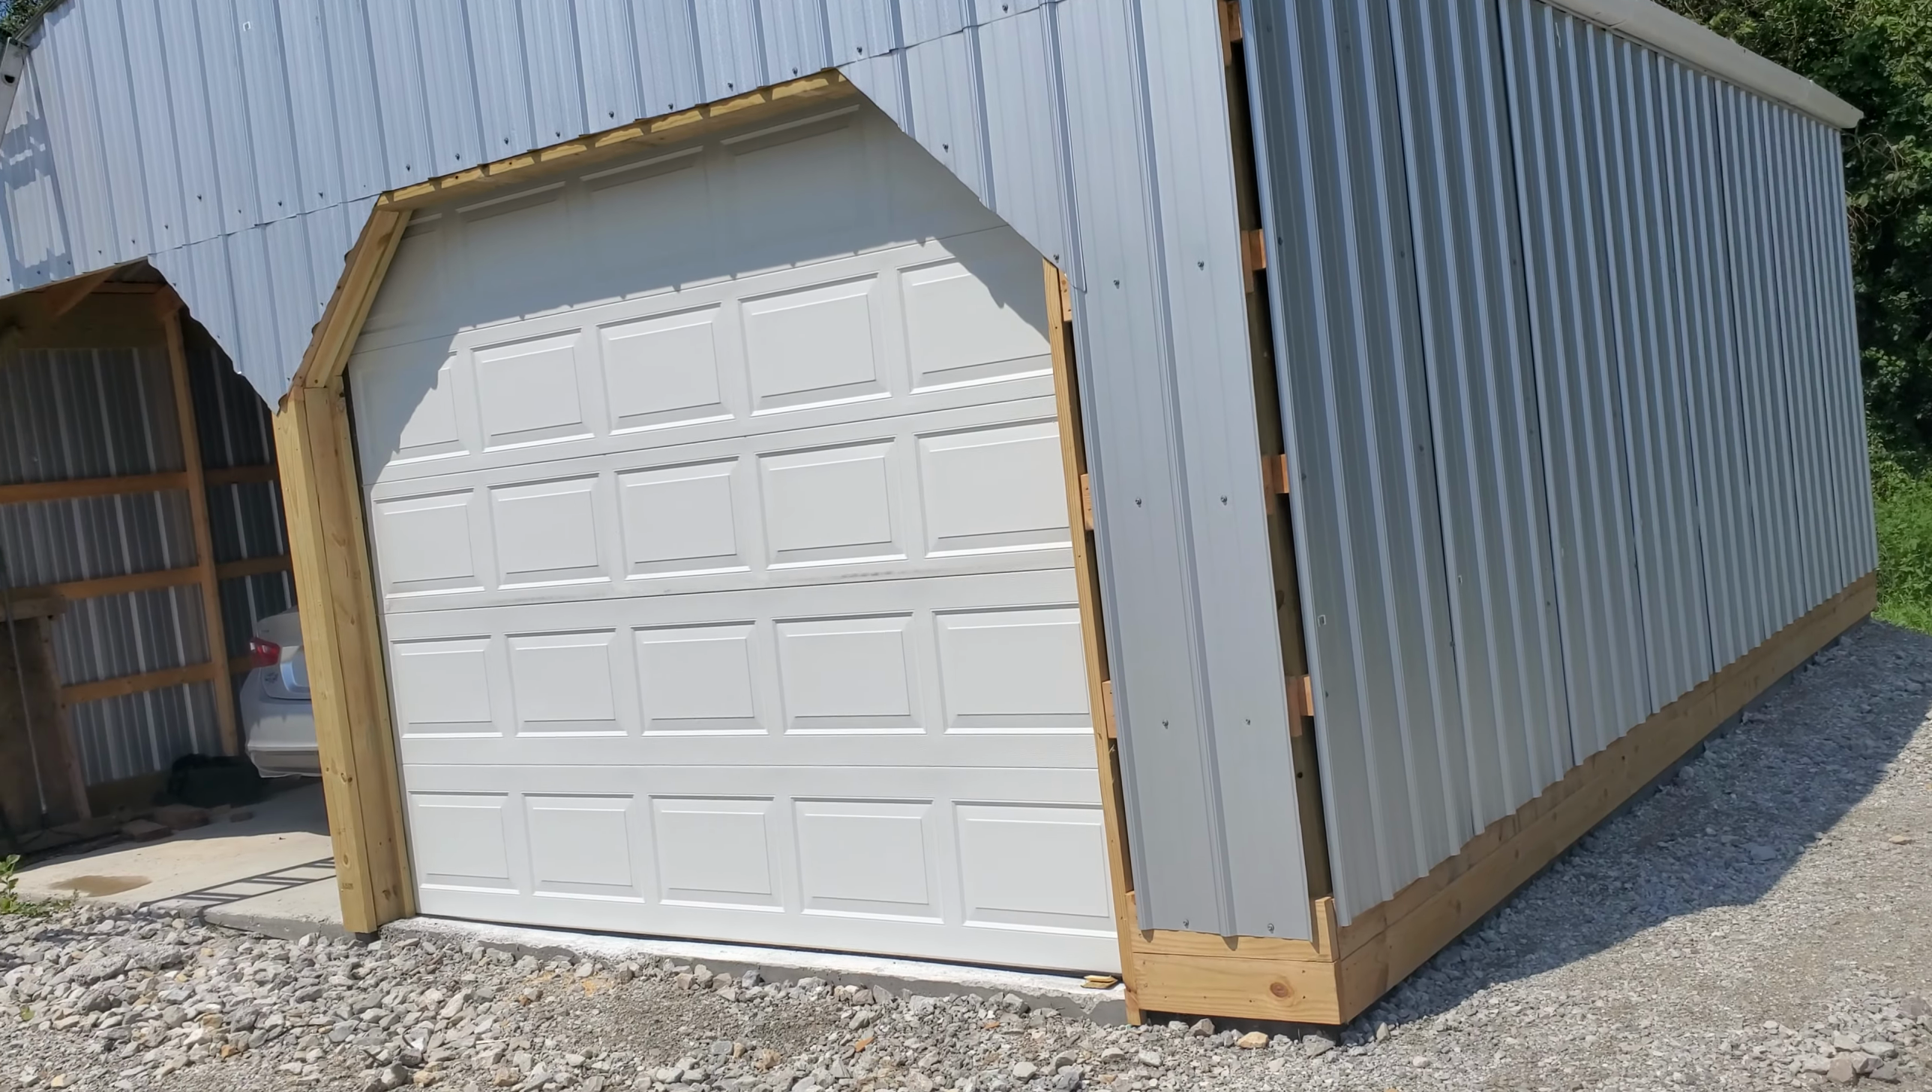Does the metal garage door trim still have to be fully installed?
Yes.